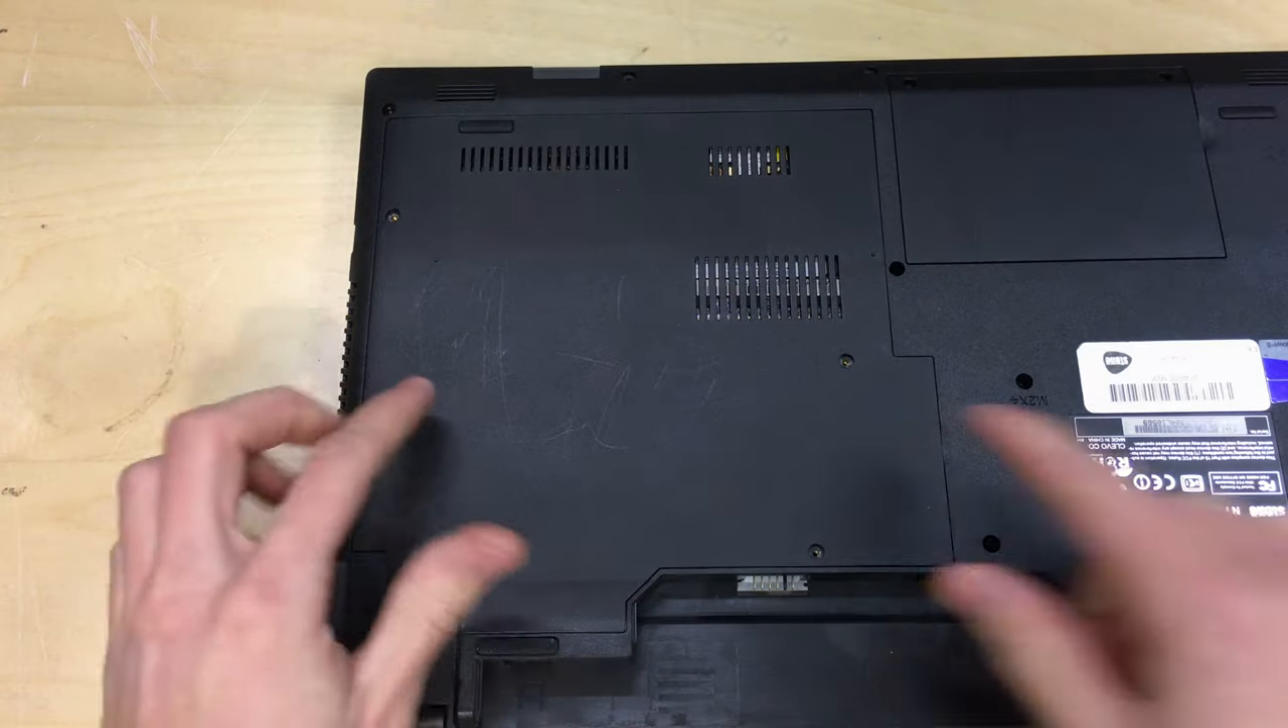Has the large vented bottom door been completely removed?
No.